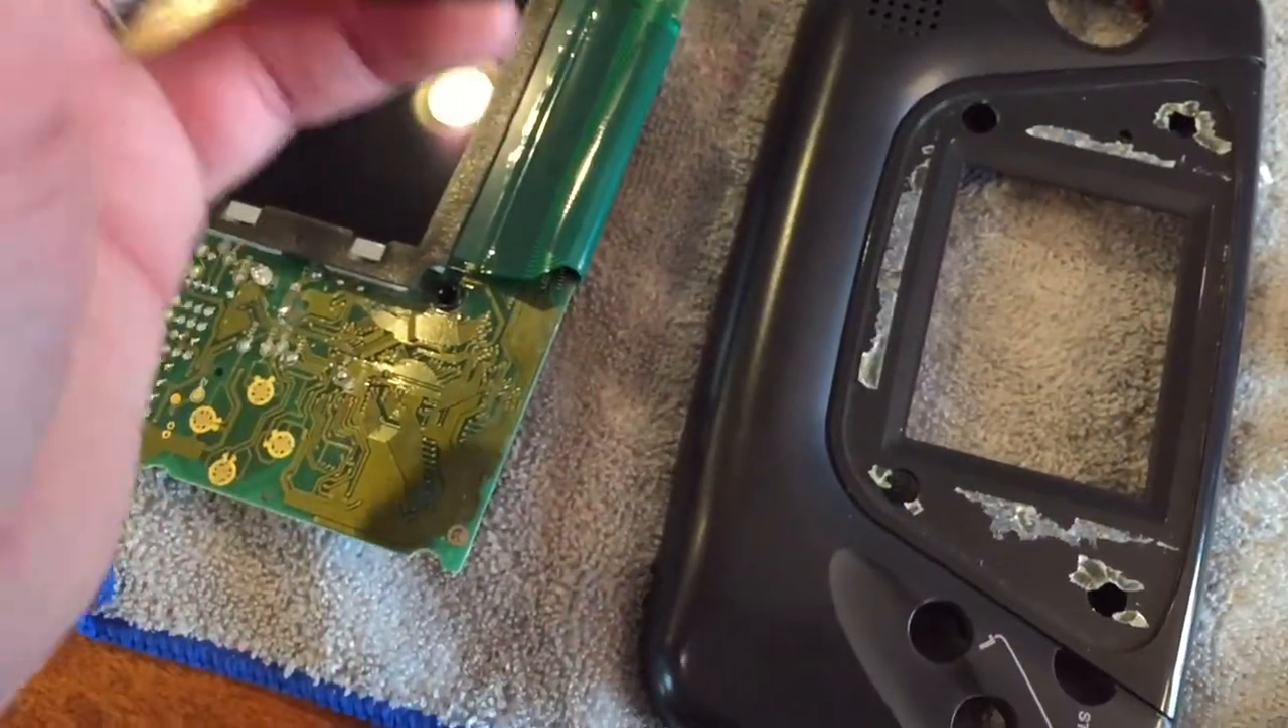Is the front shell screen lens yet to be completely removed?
No.